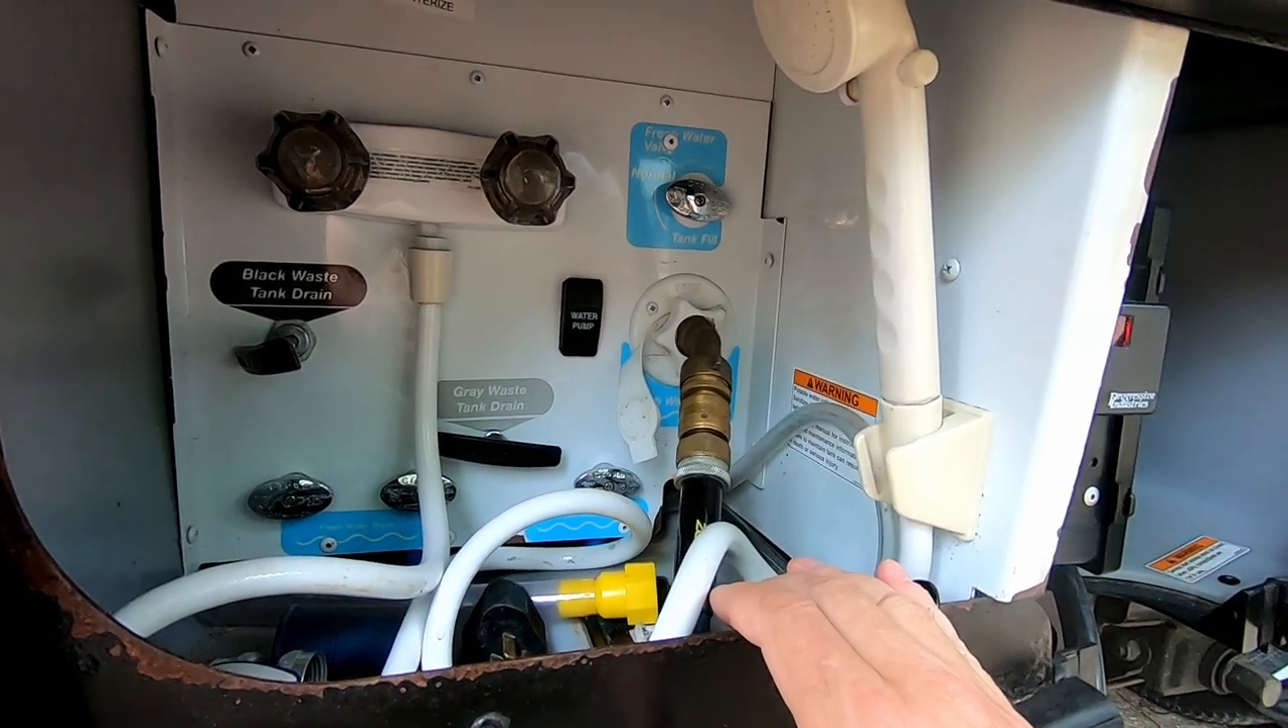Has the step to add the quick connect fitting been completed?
Yes.